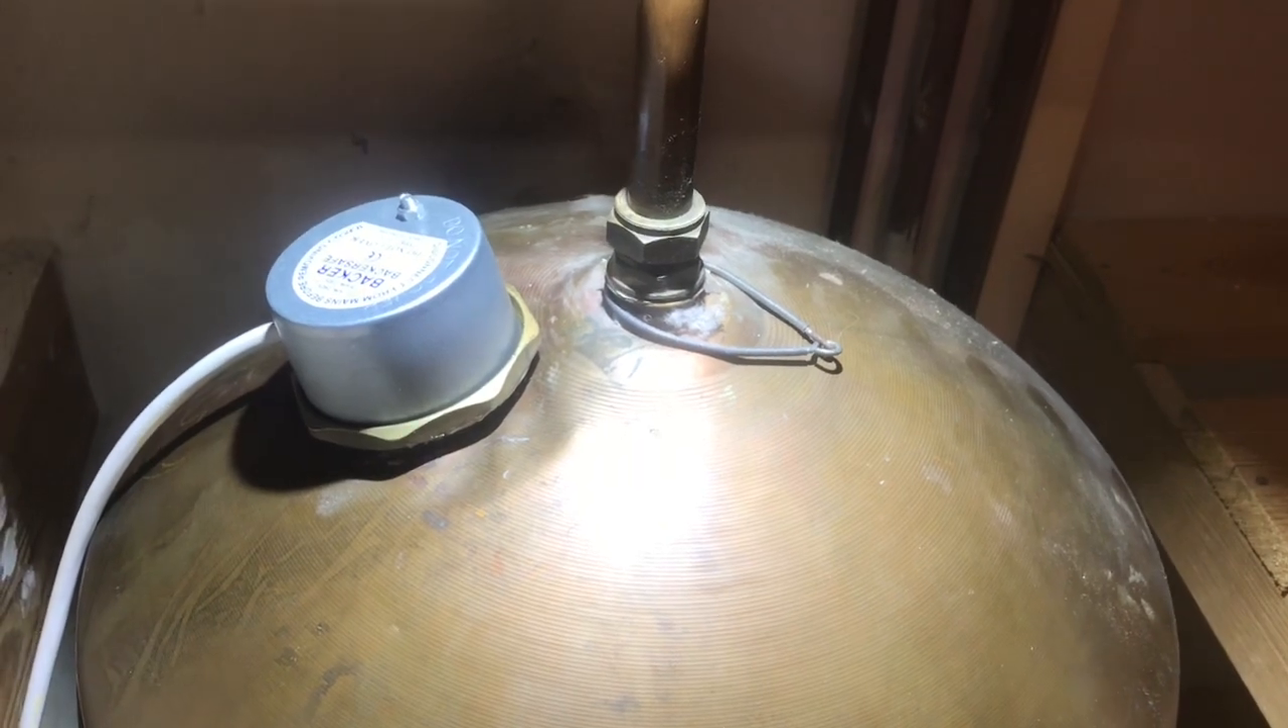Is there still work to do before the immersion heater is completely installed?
No.